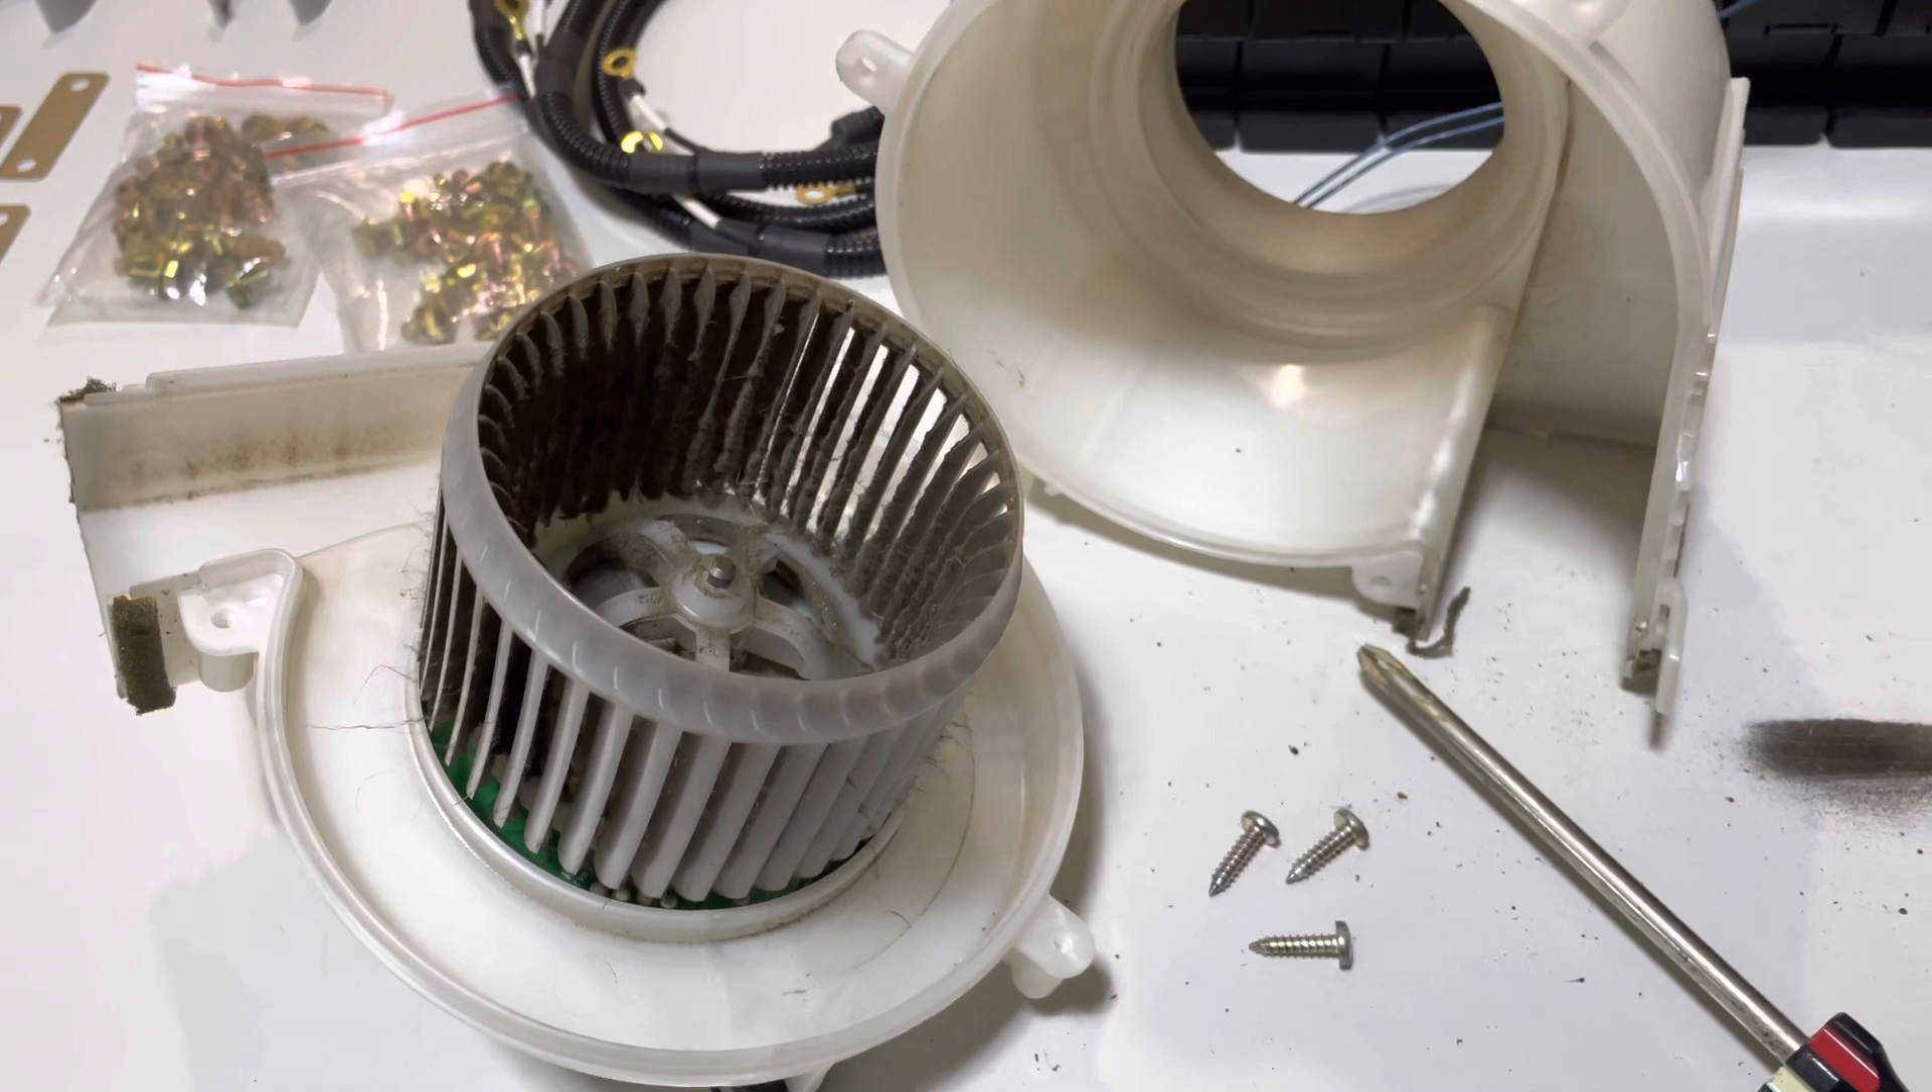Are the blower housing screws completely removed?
Yes.